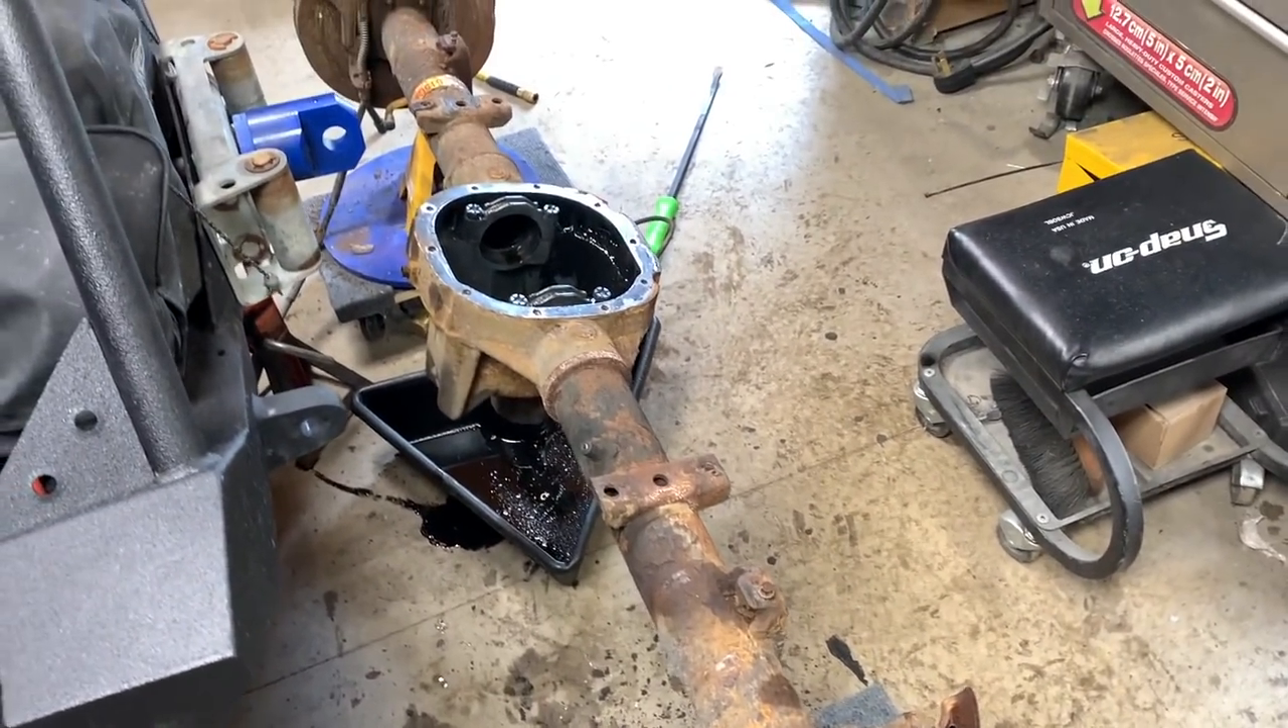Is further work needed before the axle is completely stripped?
Yes.